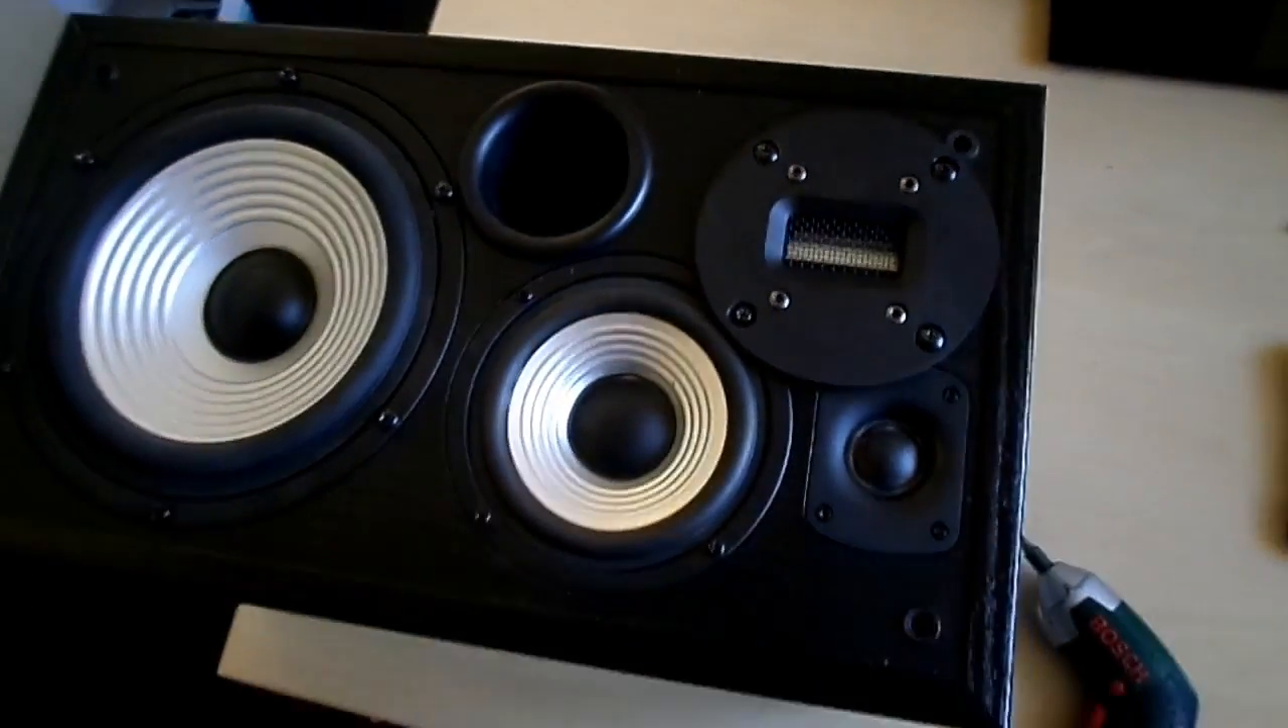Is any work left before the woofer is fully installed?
No.